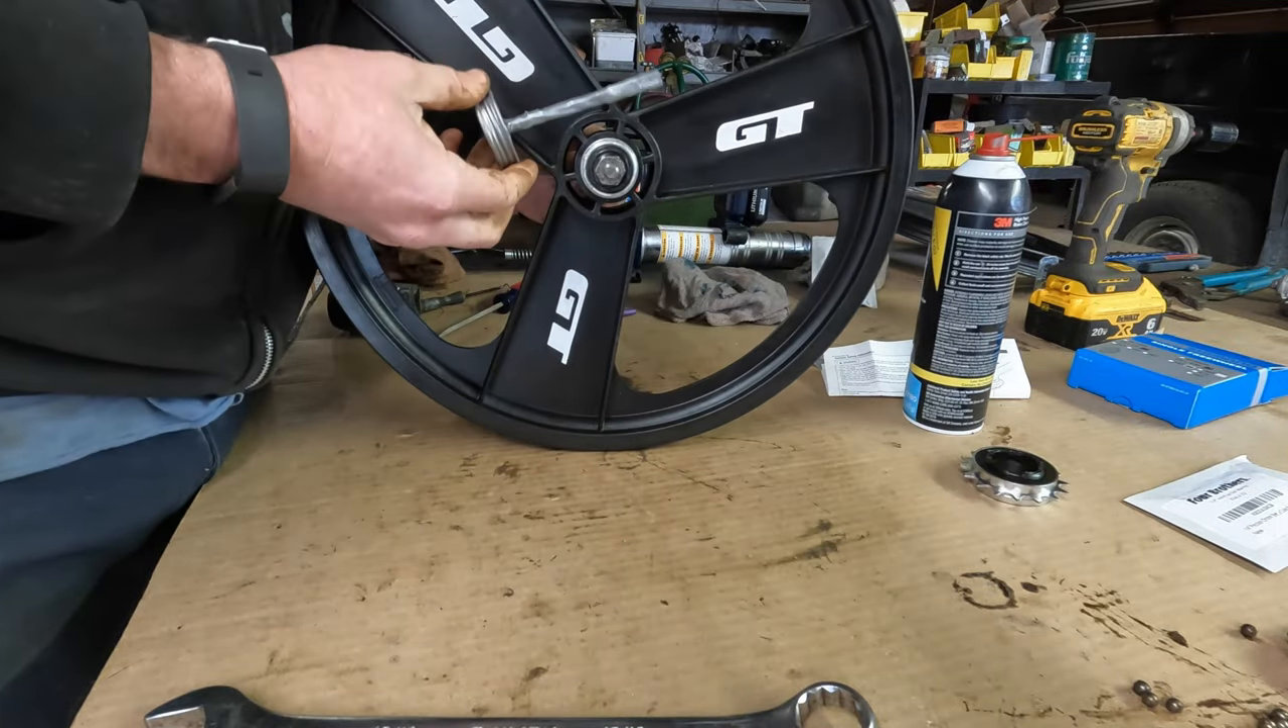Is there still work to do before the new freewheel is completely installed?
Yes.